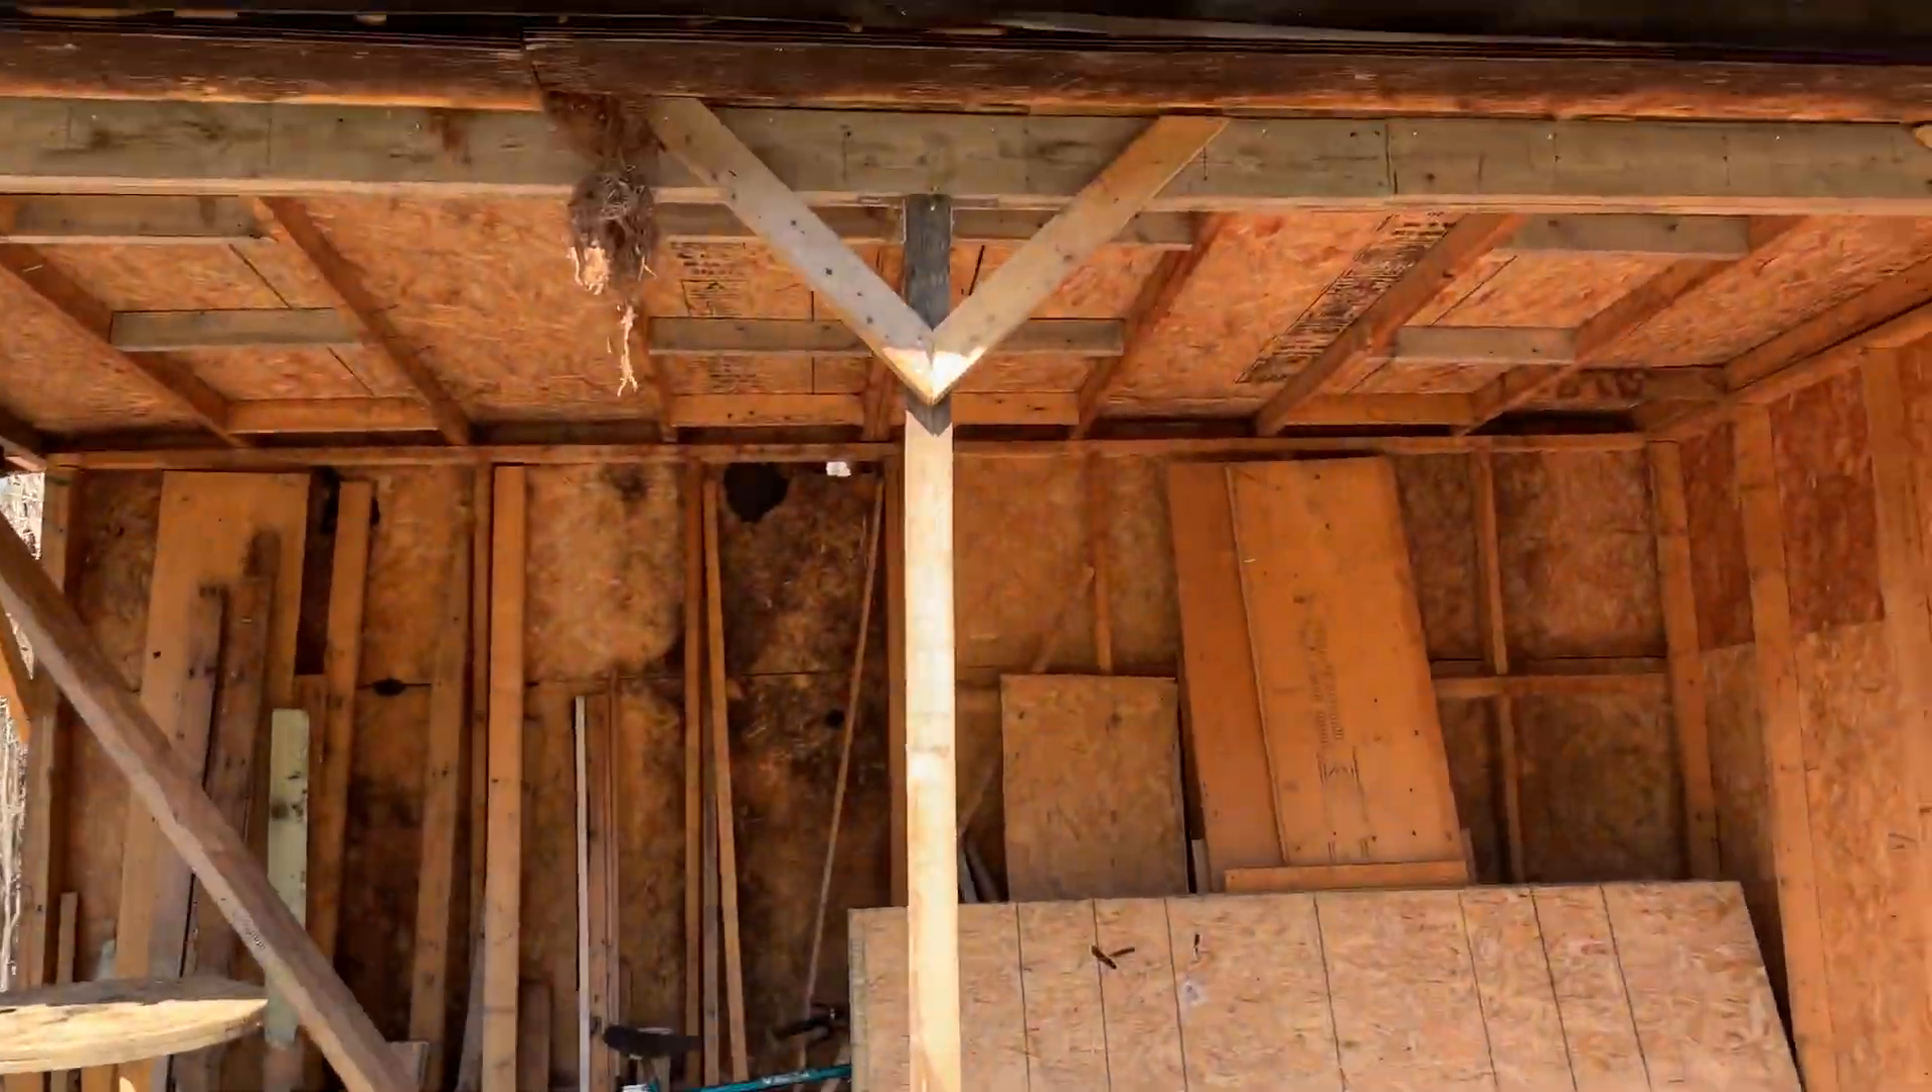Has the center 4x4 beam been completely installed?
Yes.